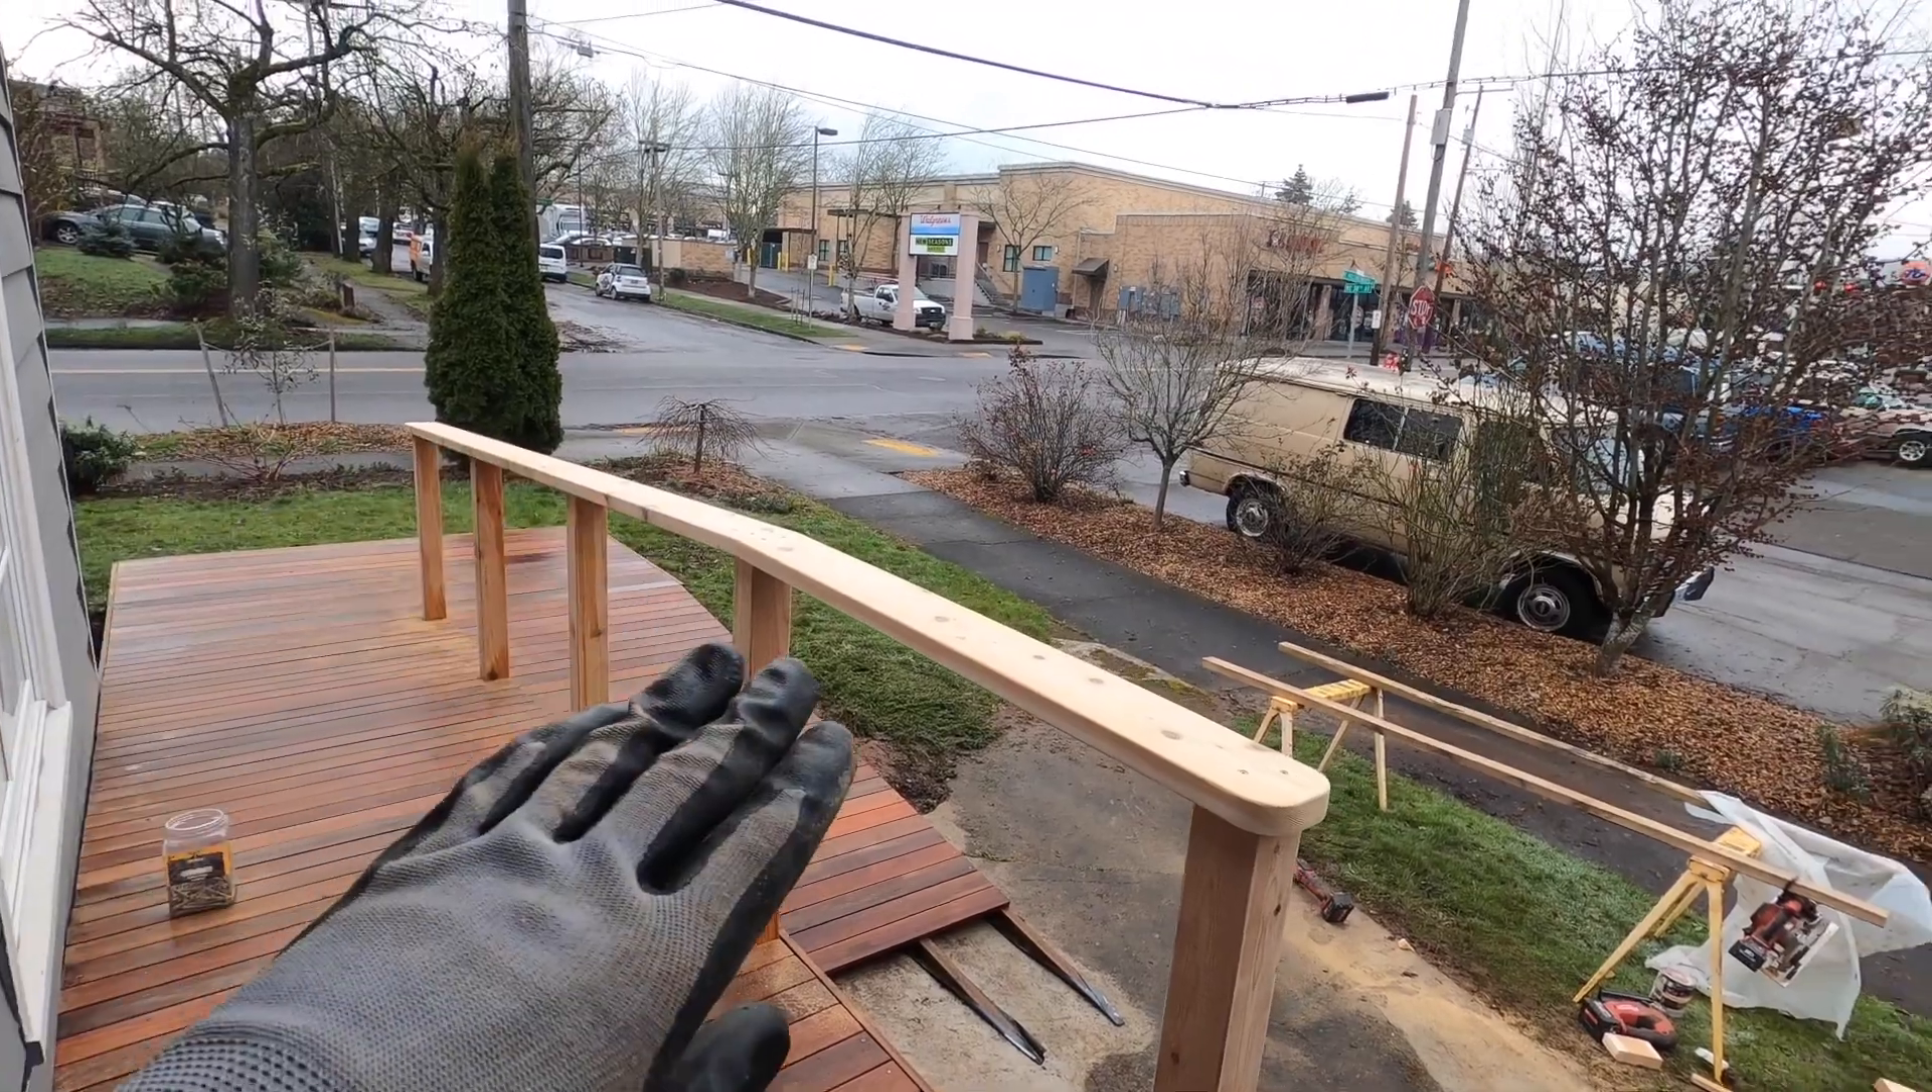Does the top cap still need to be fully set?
No.